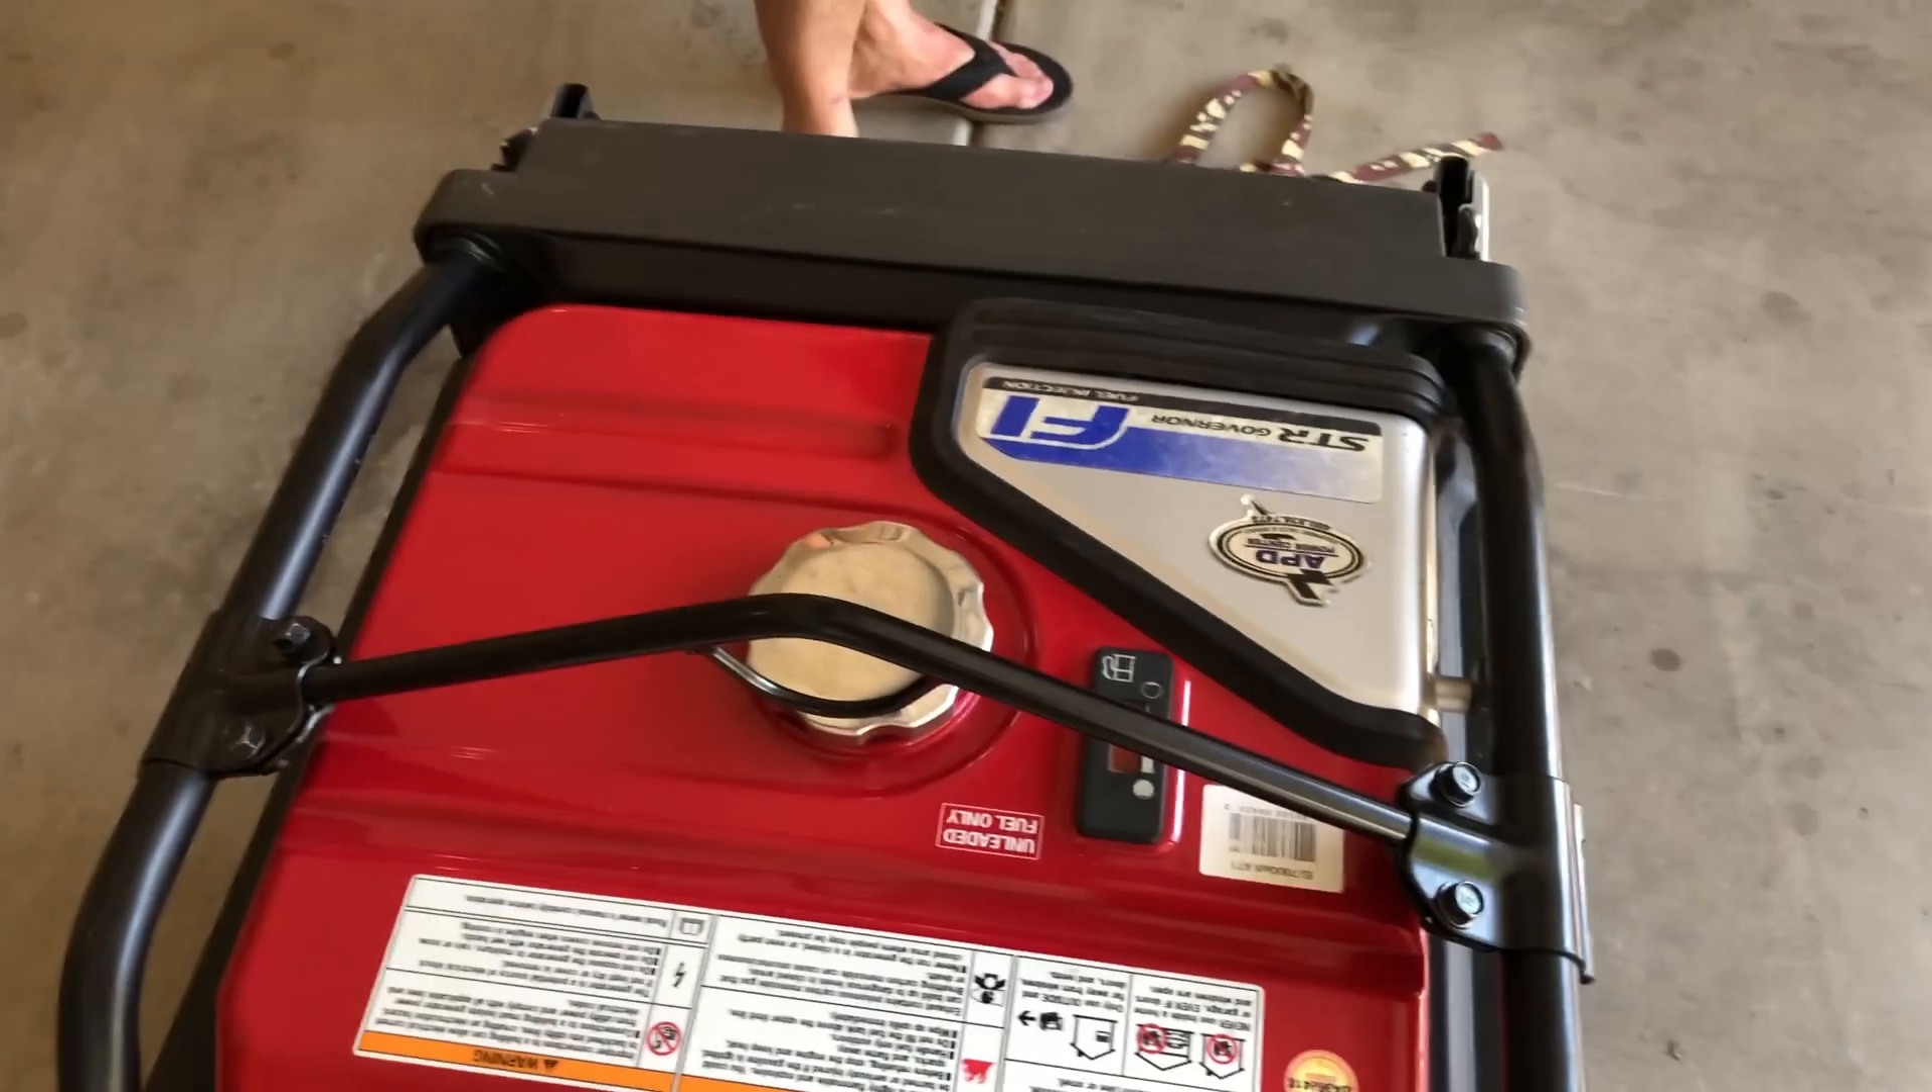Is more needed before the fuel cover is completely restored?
No.